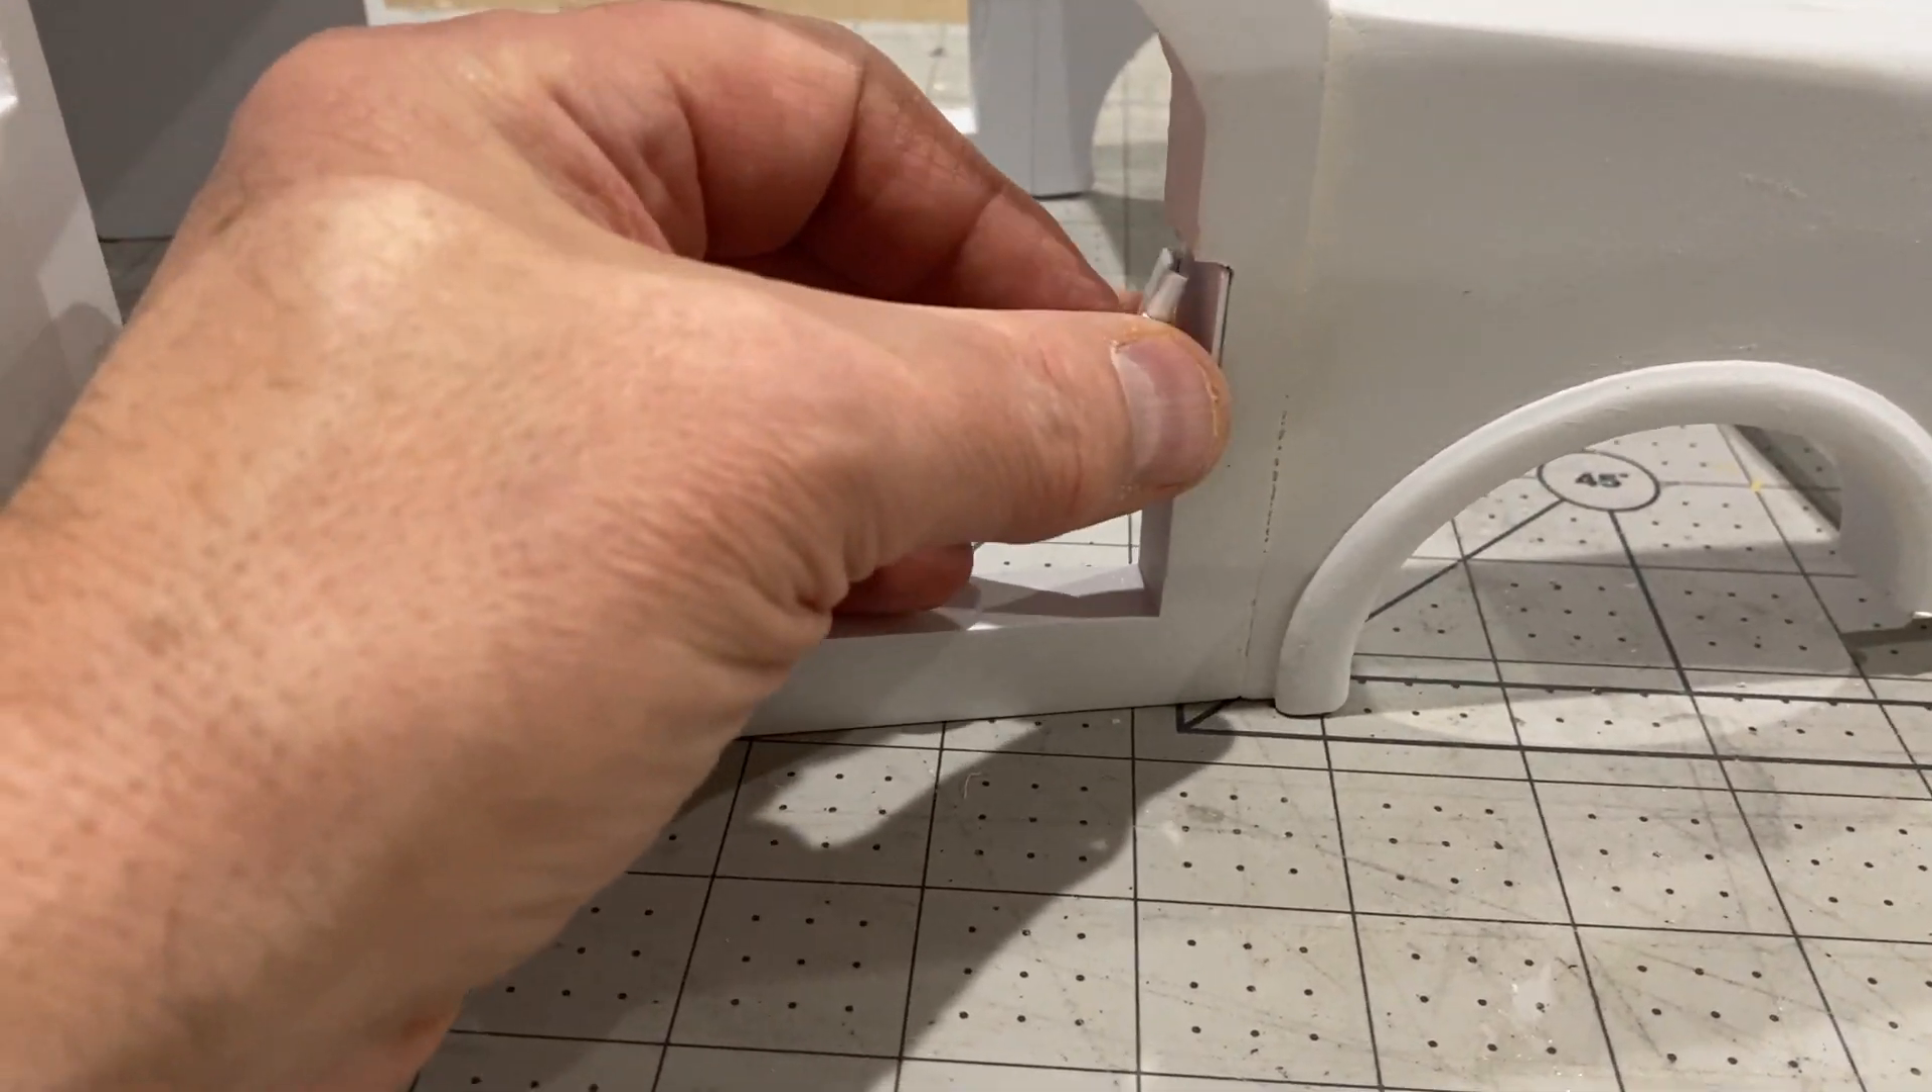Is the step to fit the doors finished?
No.